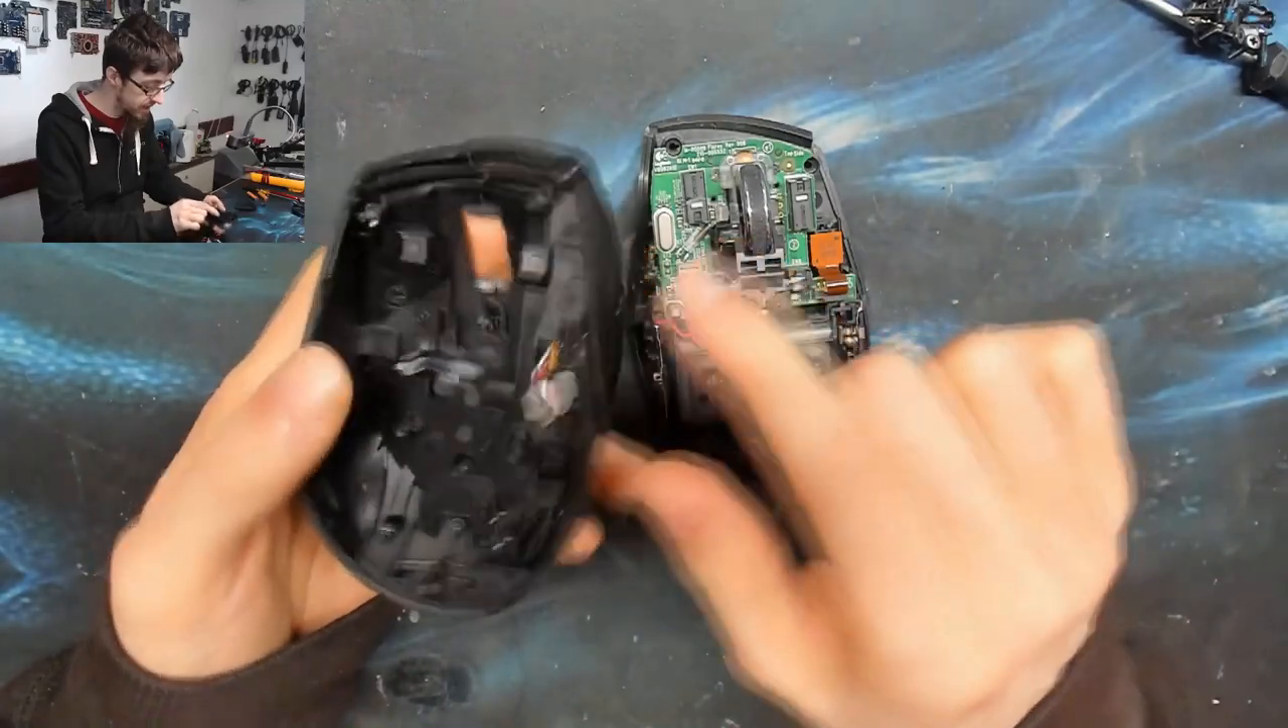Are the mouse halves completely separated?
Yes.